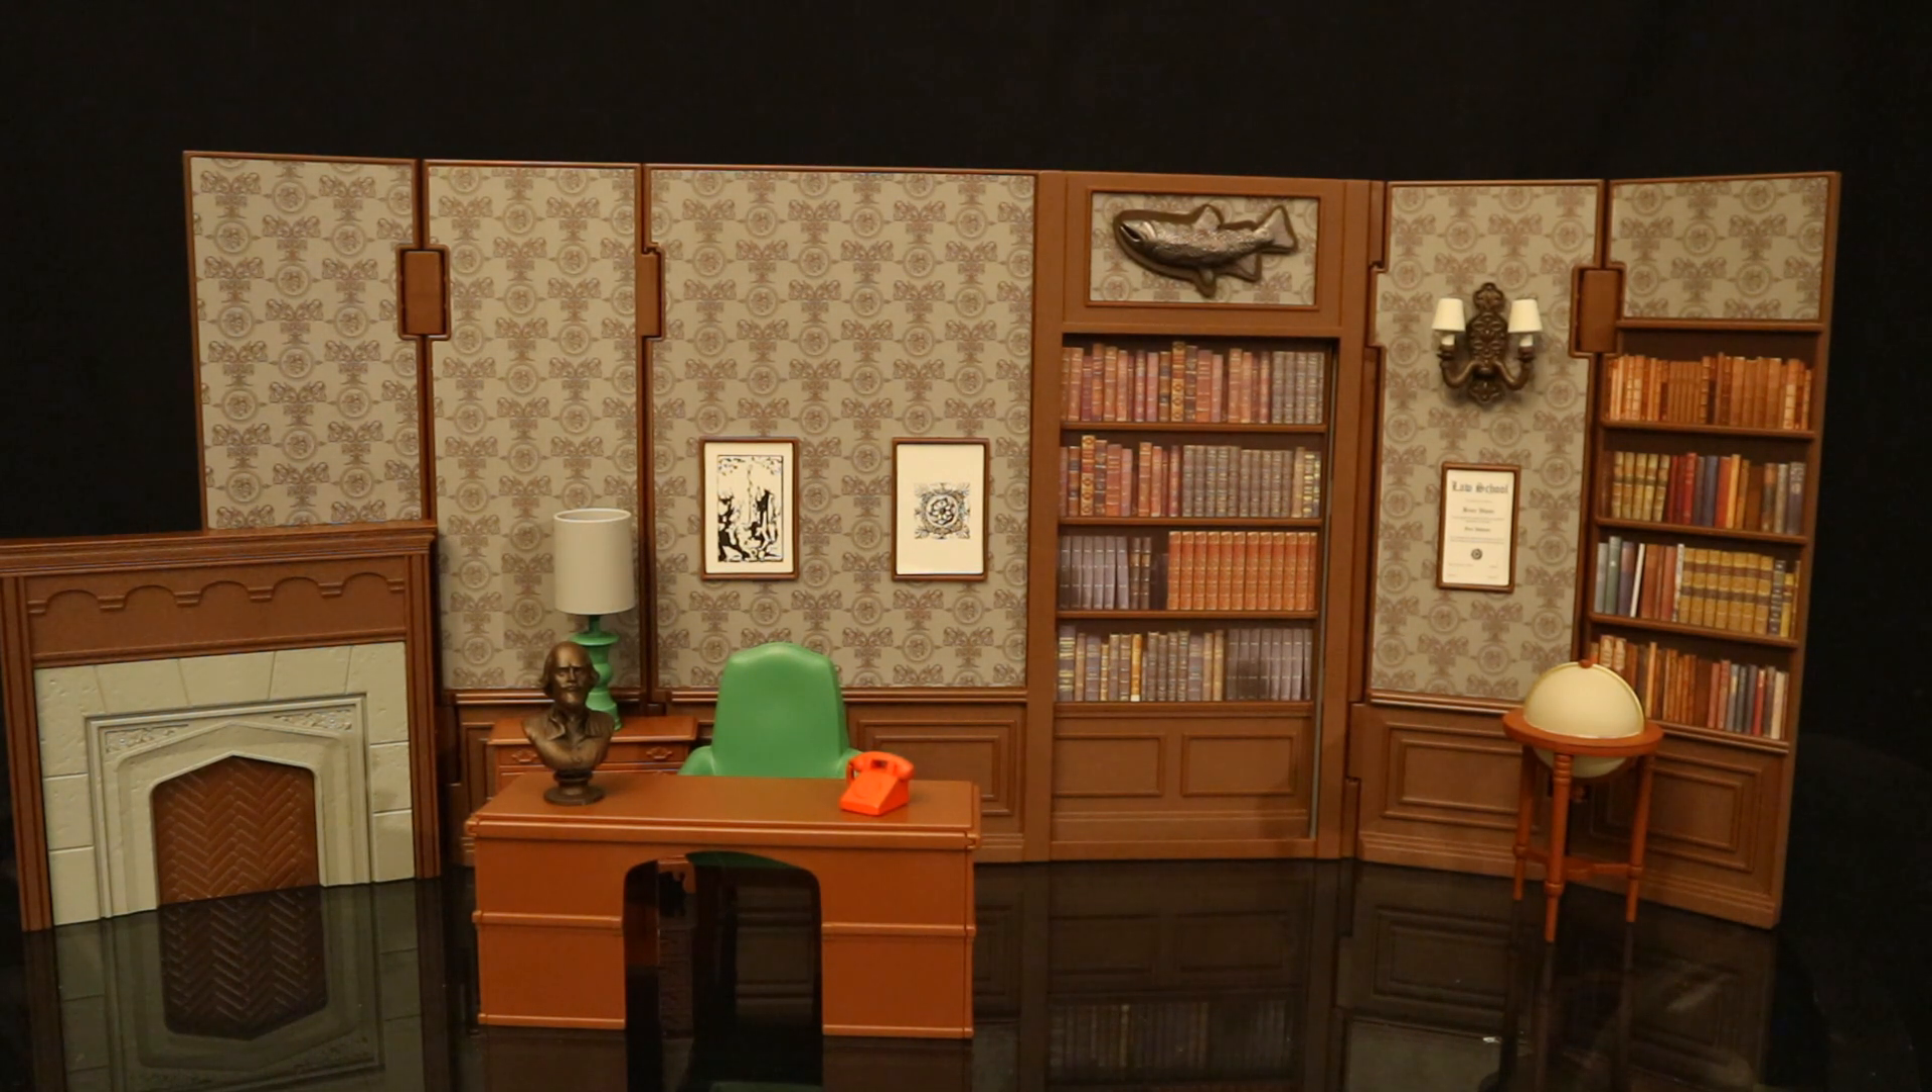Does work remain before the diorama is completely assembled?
No.